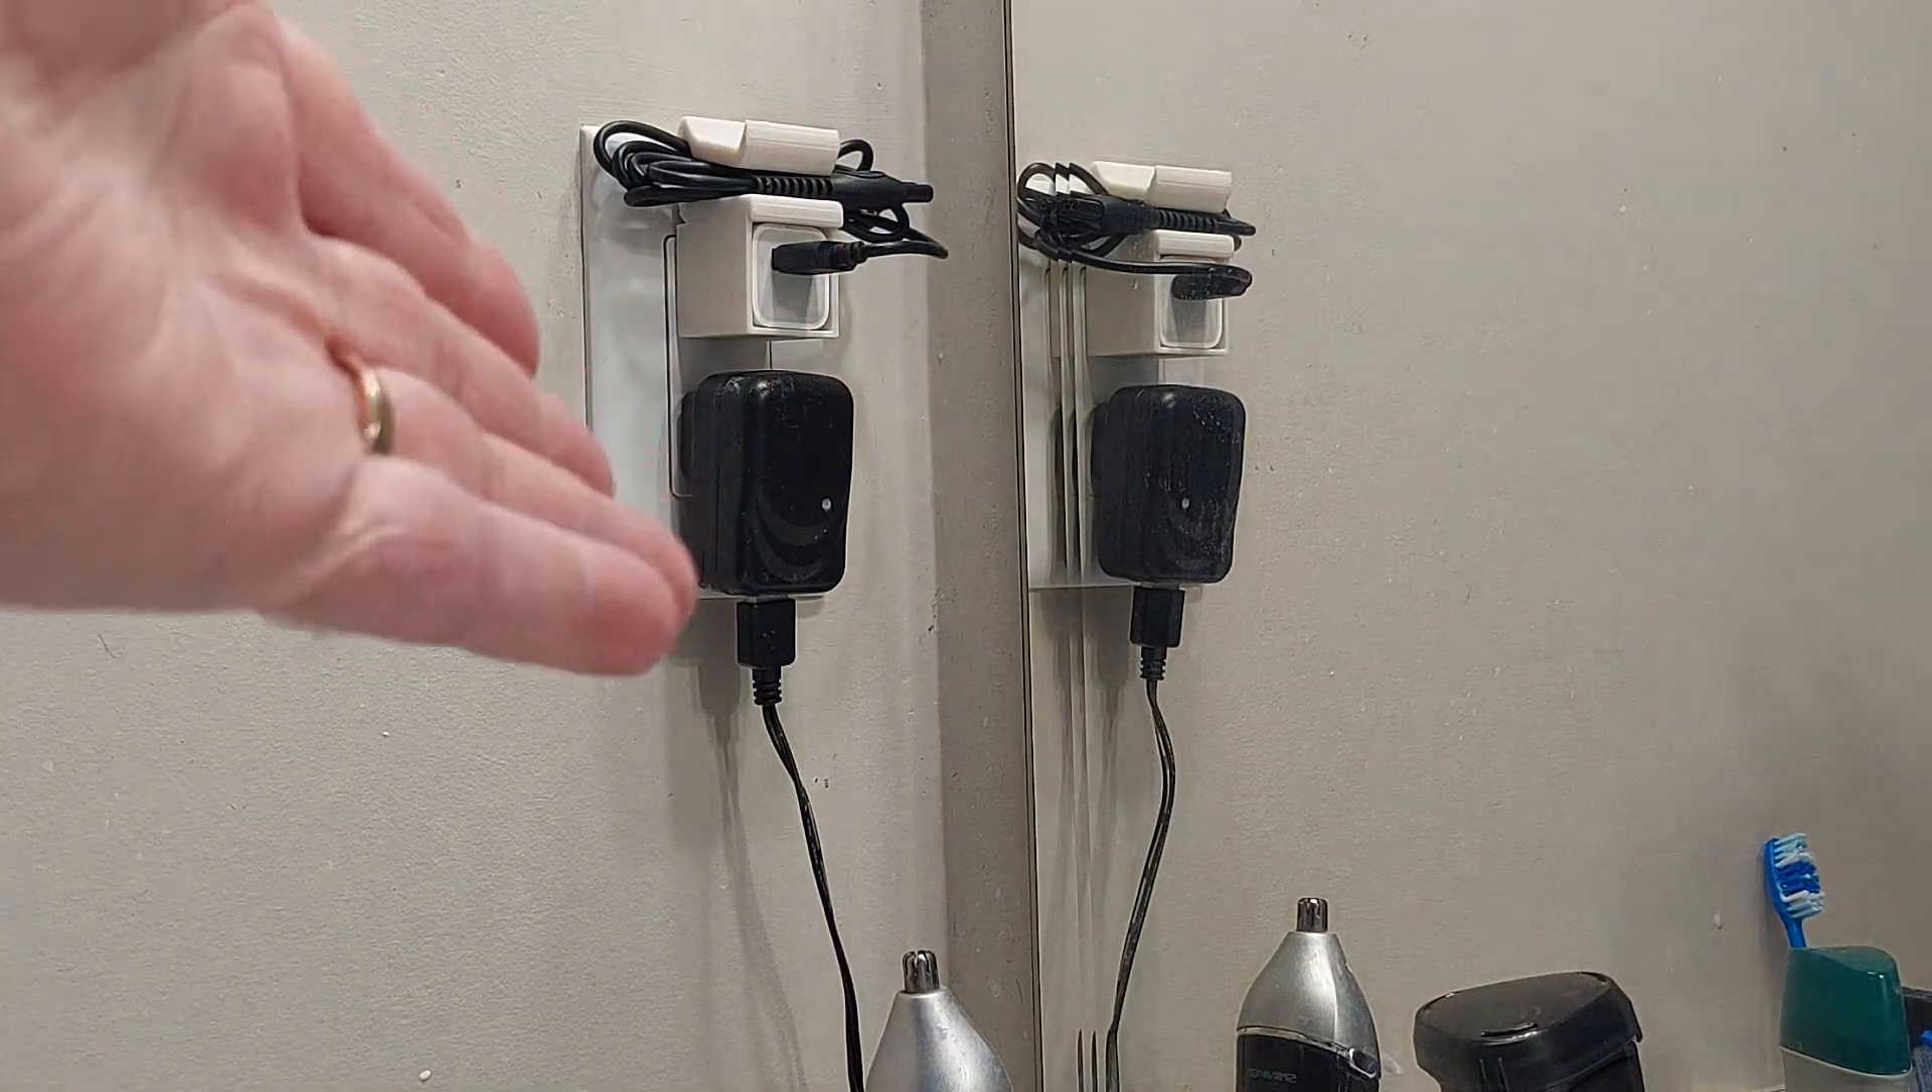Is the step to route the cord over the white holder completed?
Yes.